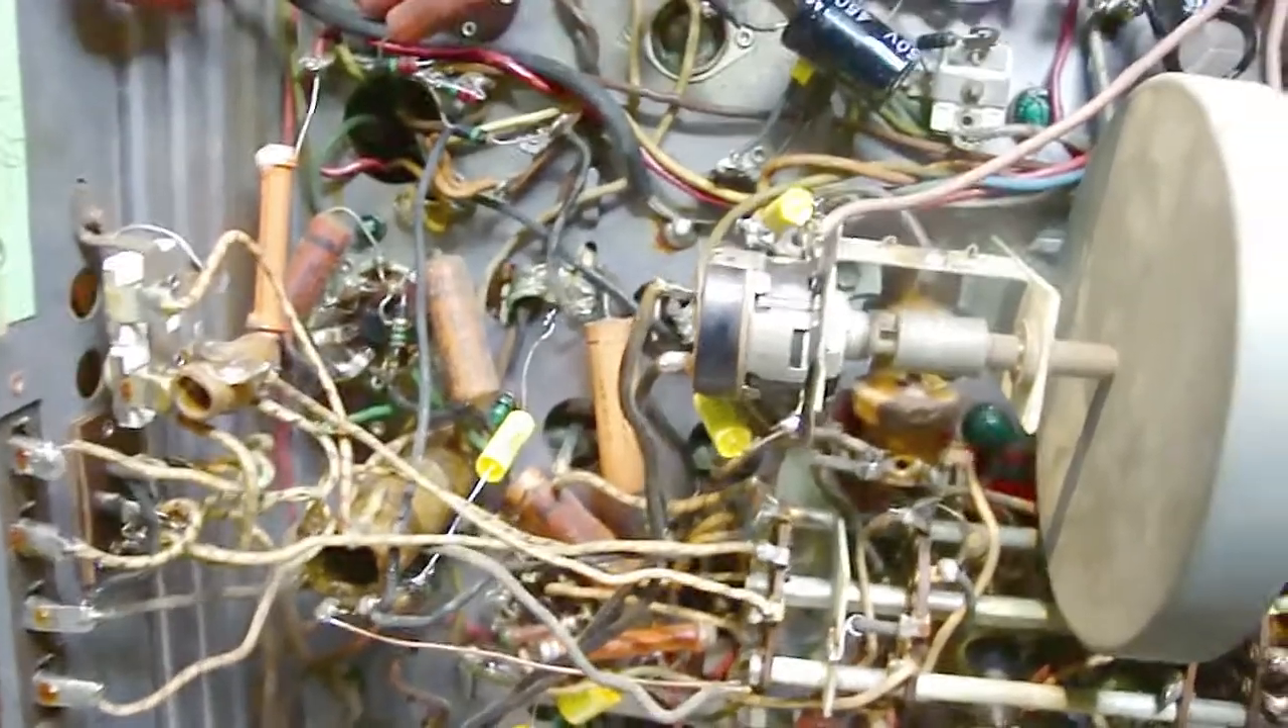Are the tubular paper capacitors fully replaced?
No.